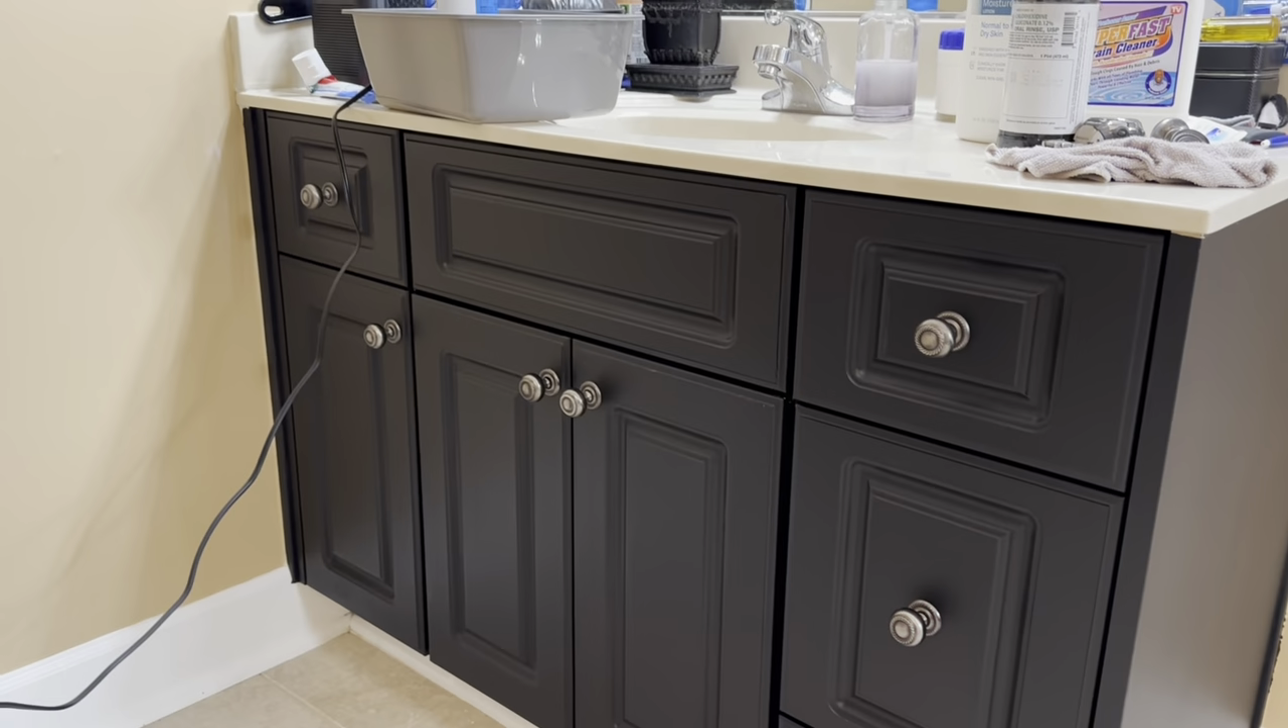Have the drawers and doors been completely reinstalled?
Yes.